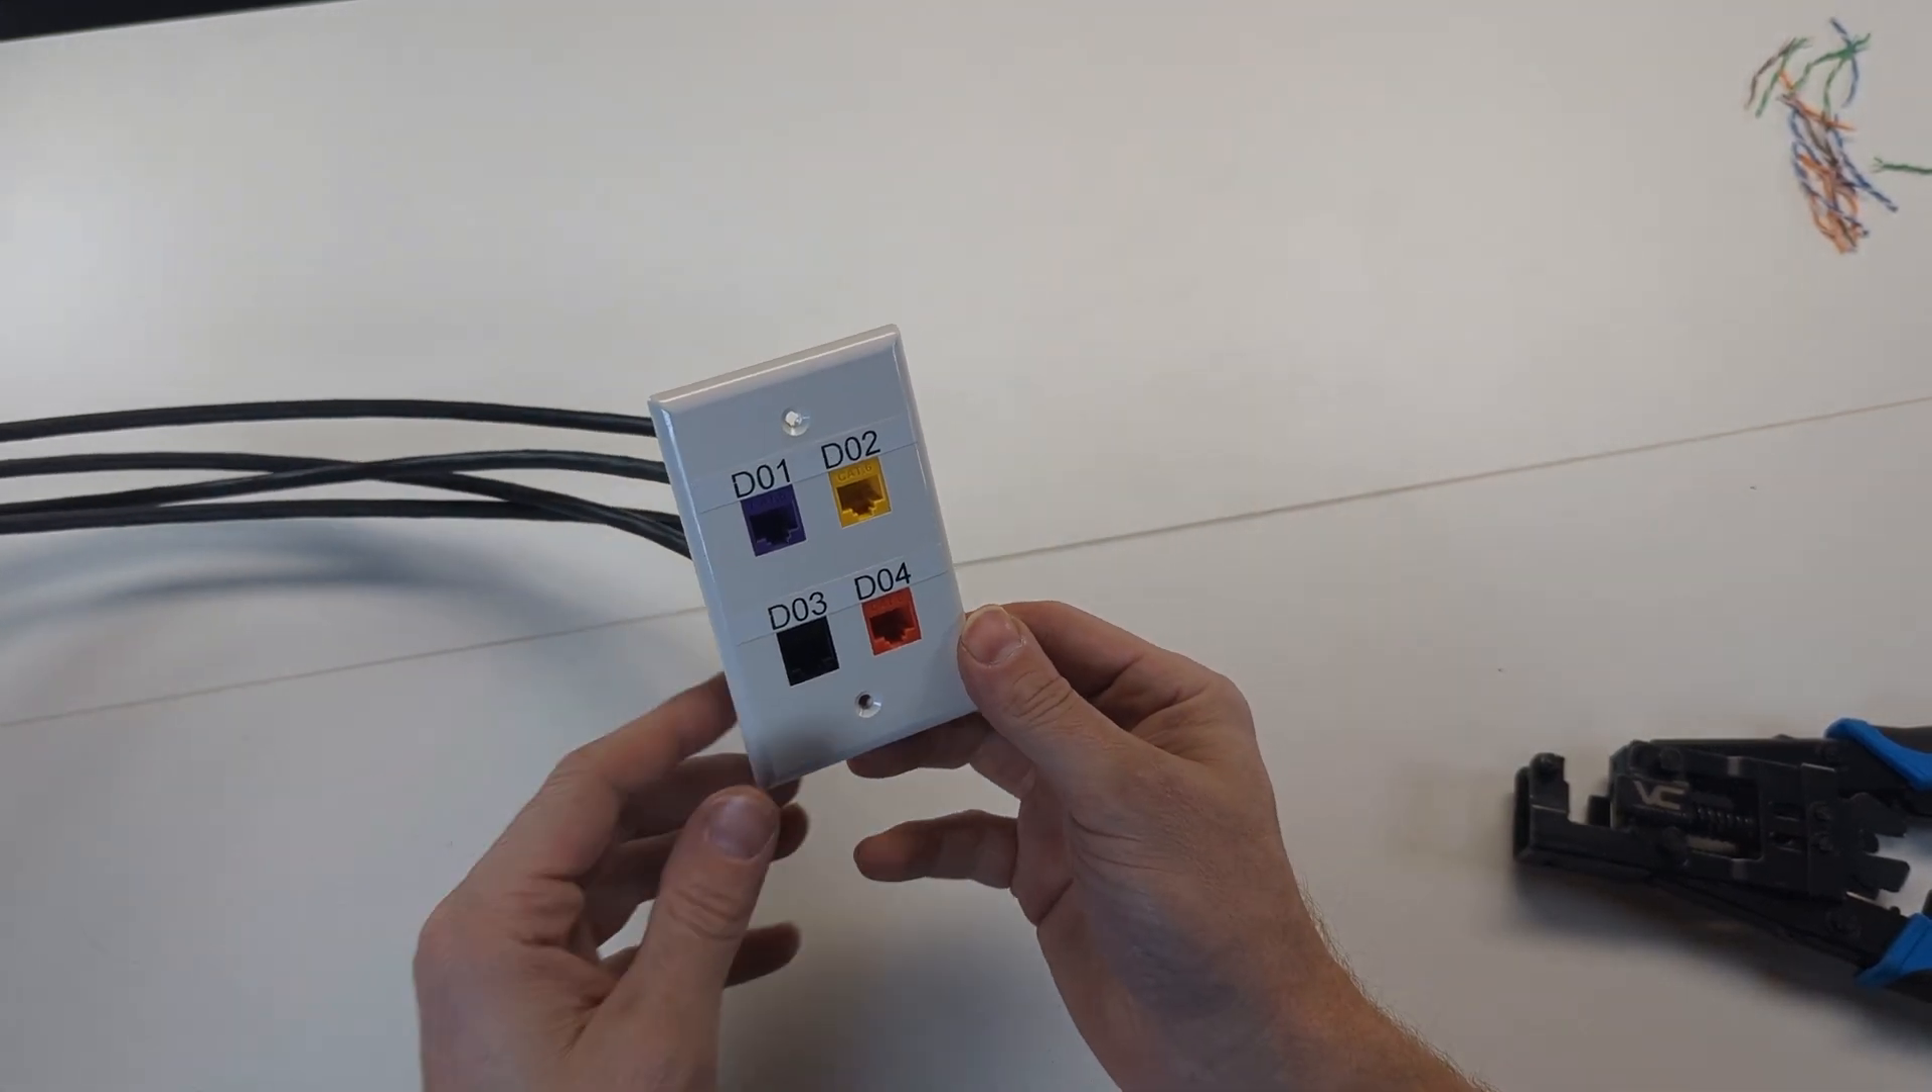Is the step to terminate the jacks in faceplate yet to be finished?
No.